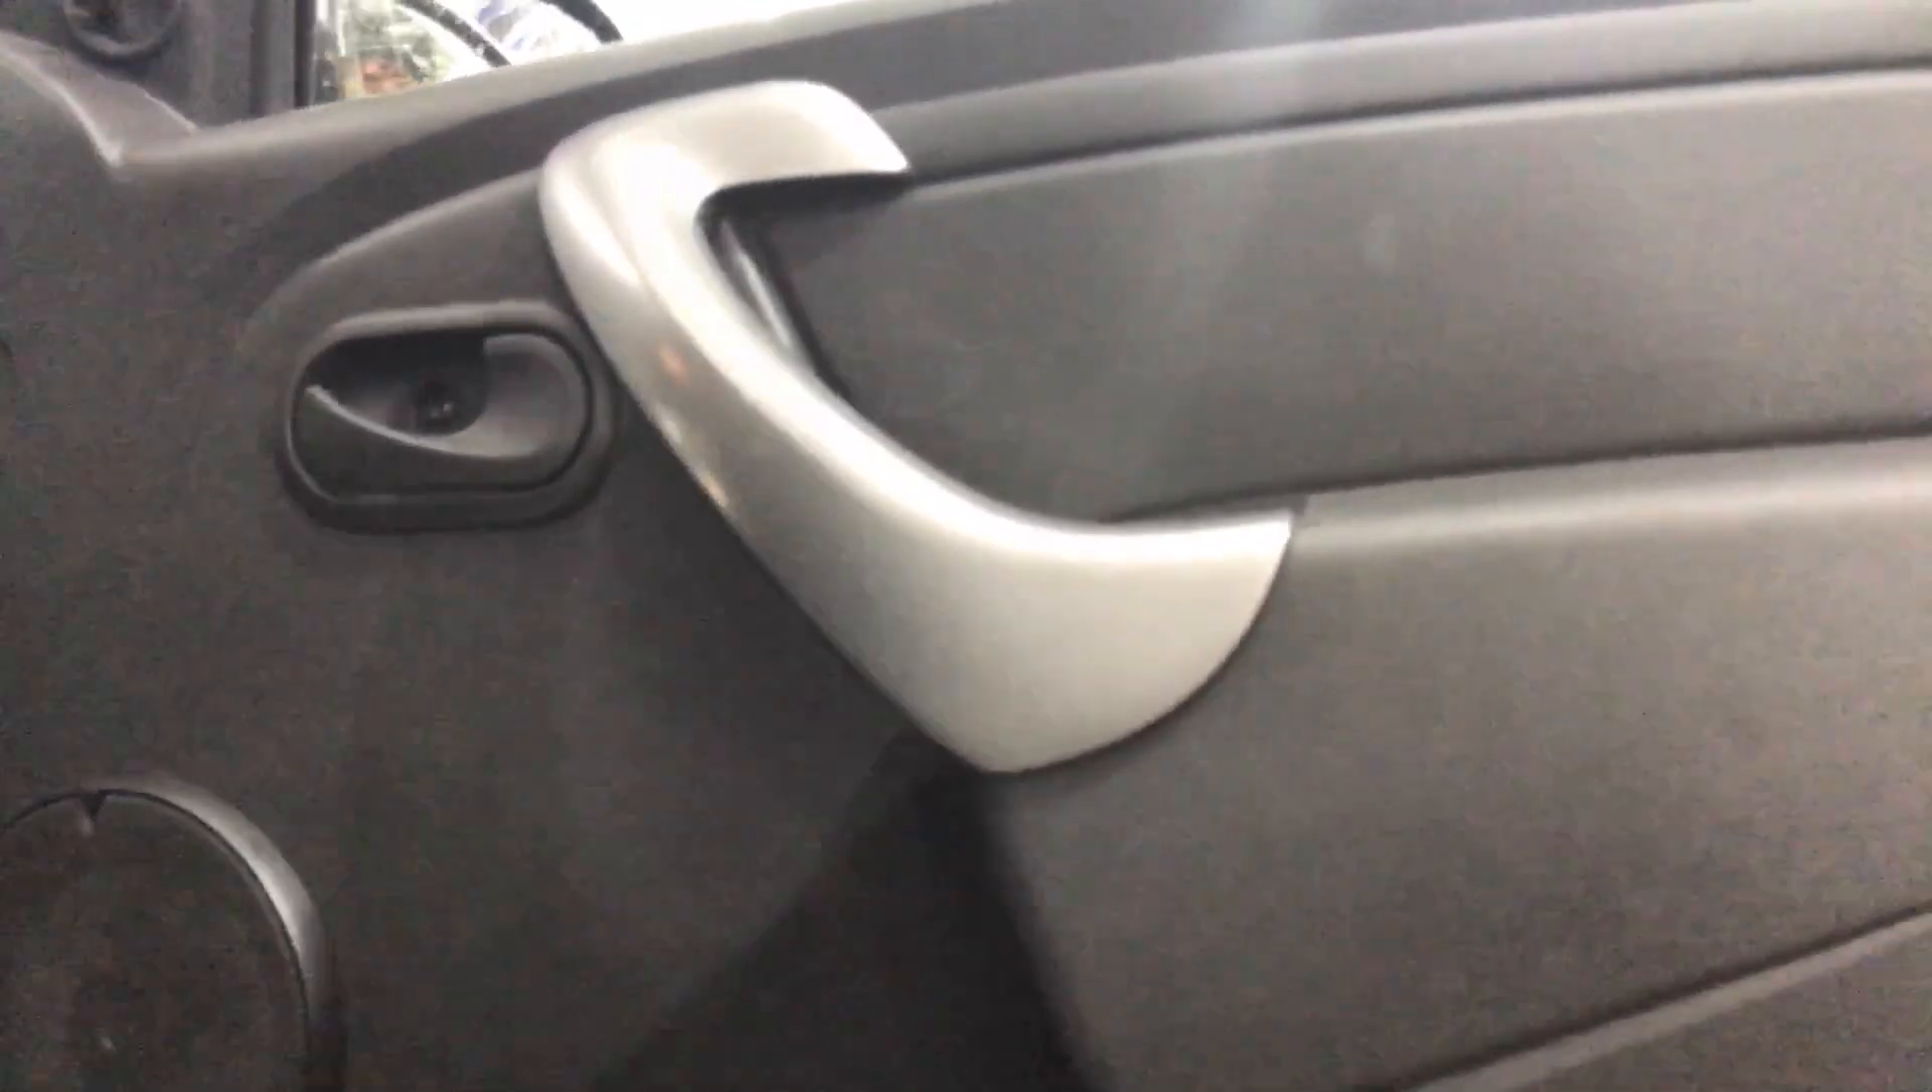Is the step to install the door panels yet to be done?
No.